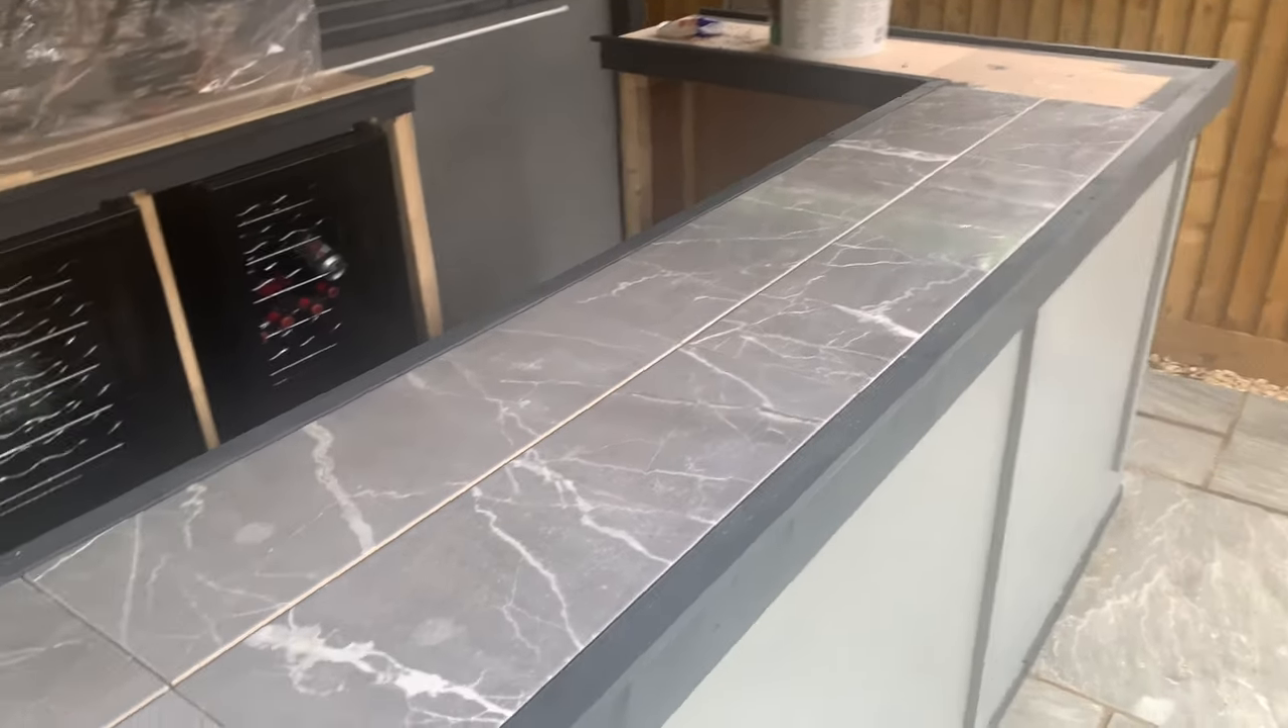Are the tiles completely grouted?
No.